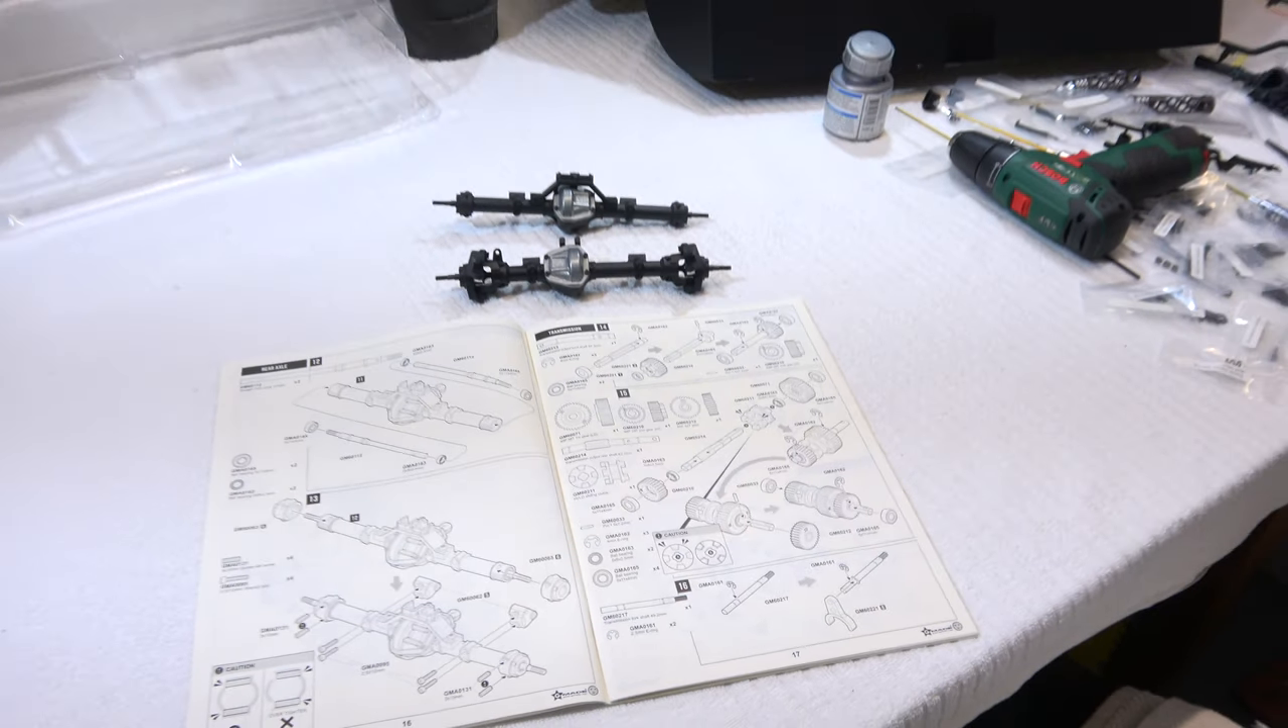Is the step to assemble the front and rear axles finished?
Yes.